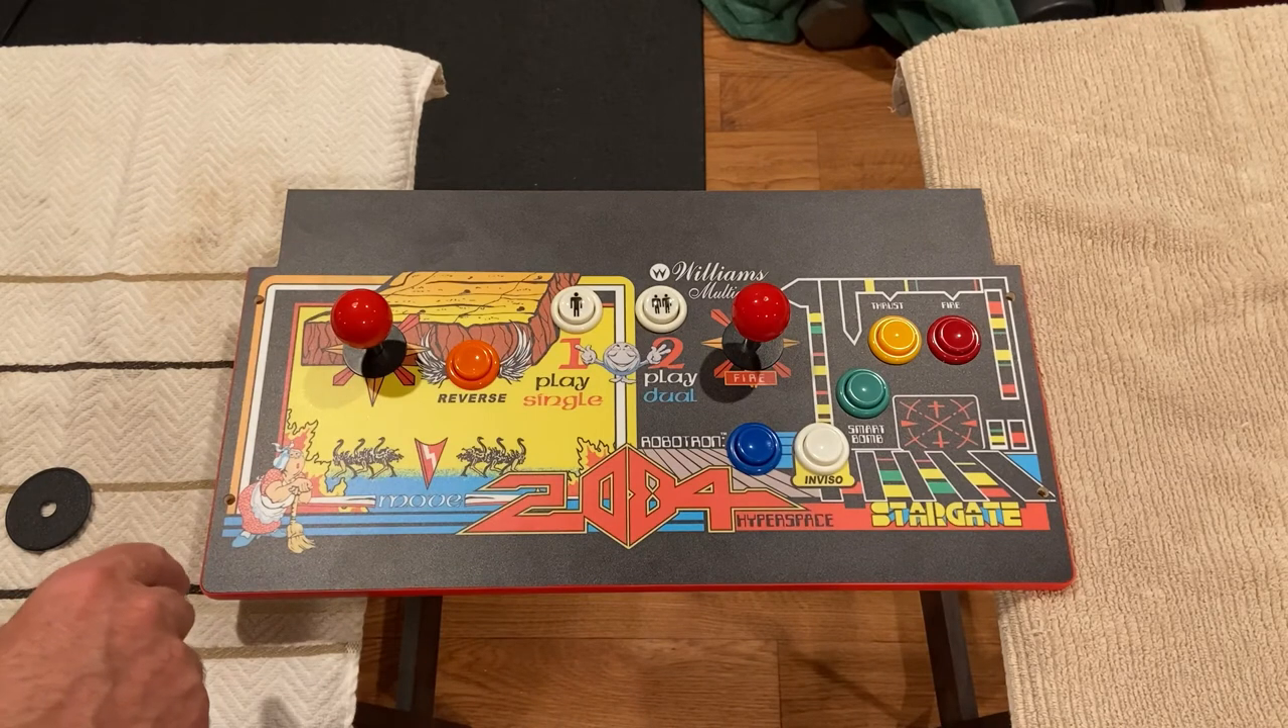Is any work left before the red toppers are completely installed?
No.